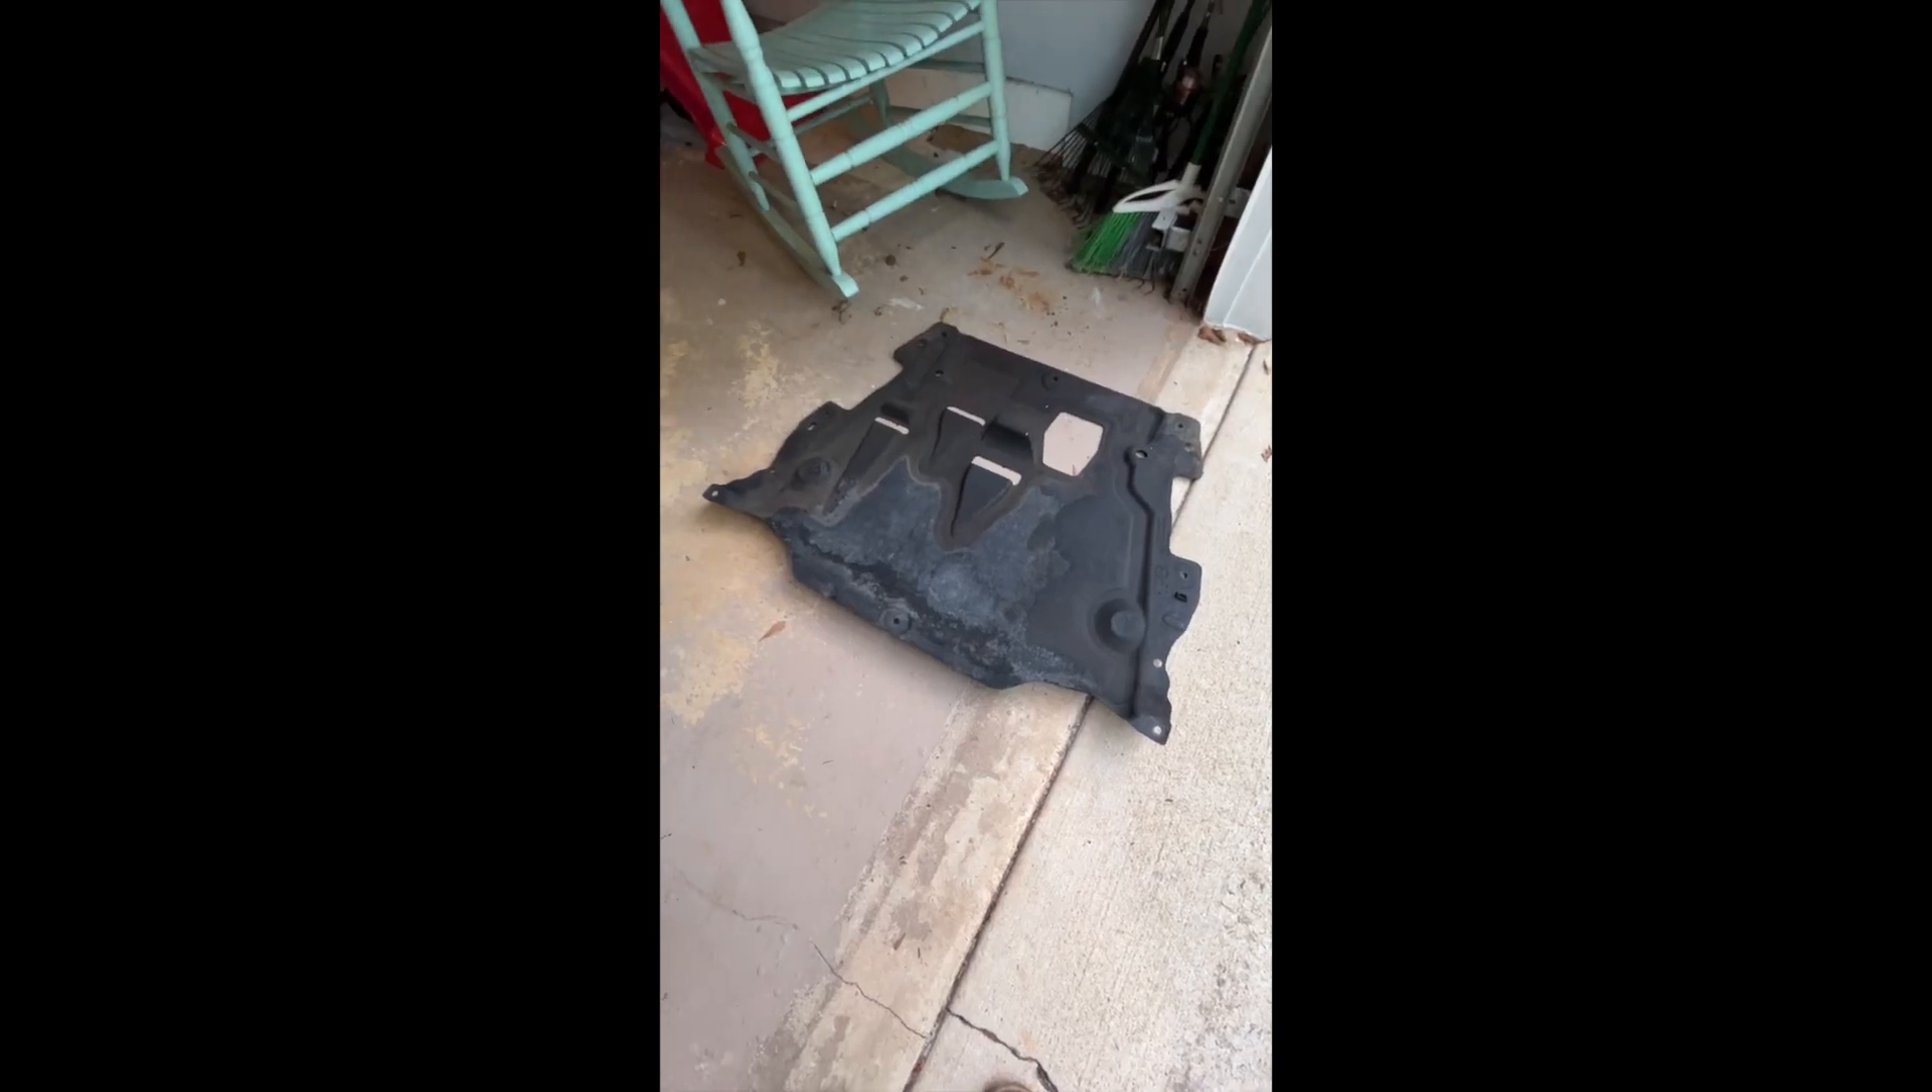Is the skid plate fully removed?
Yes.